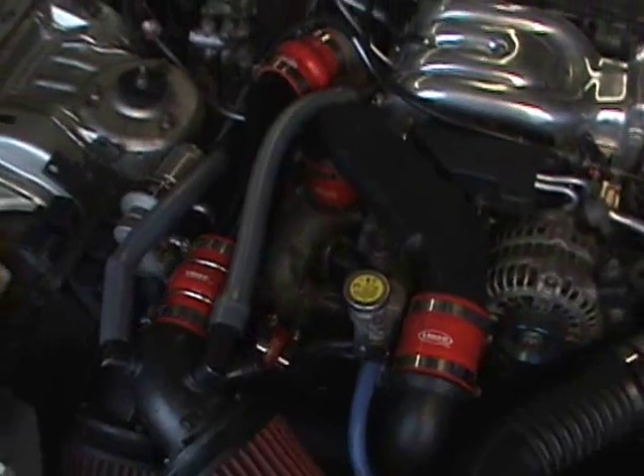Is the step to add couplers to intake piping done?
Yes.